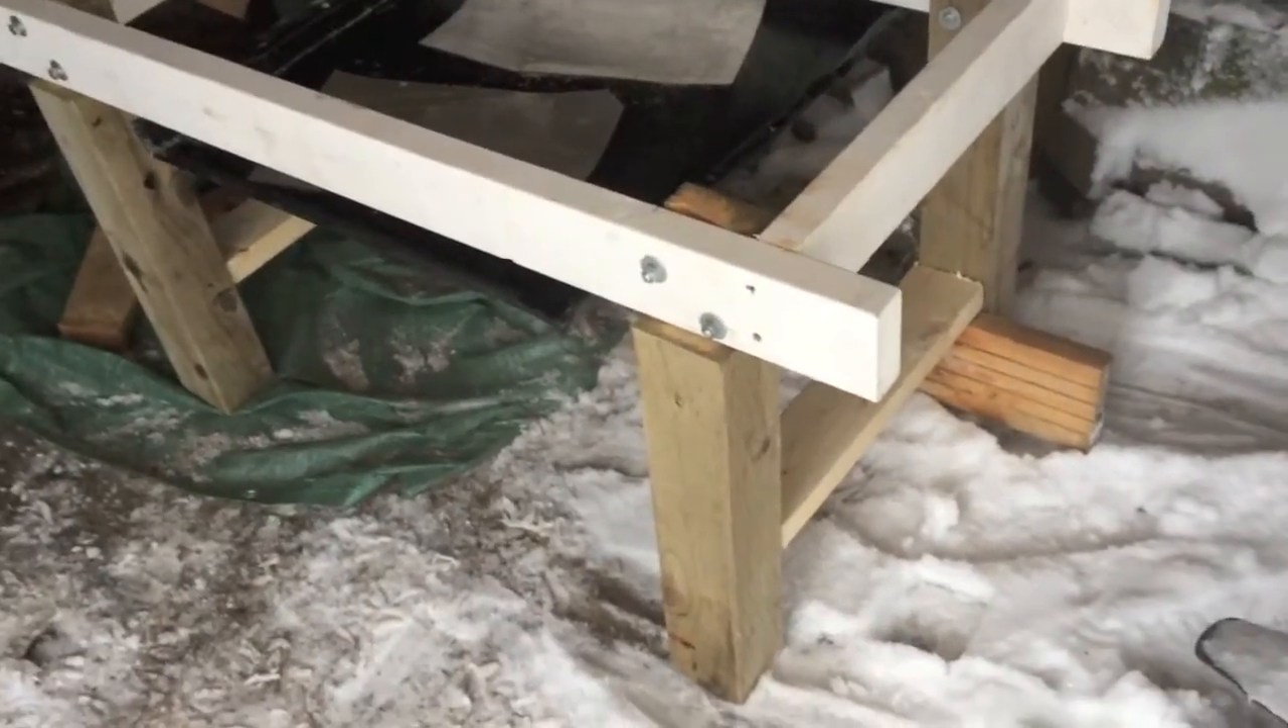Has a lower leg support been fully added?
Yes.